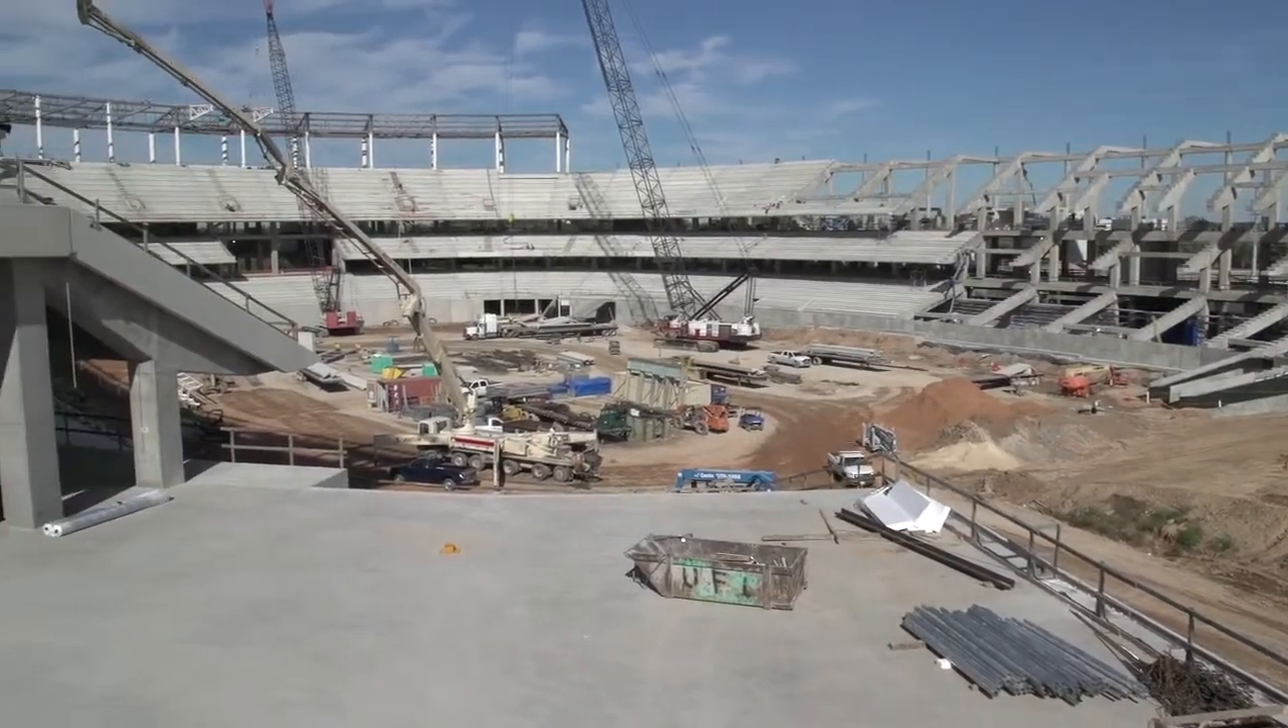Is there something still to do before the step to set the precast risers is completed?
Yes.